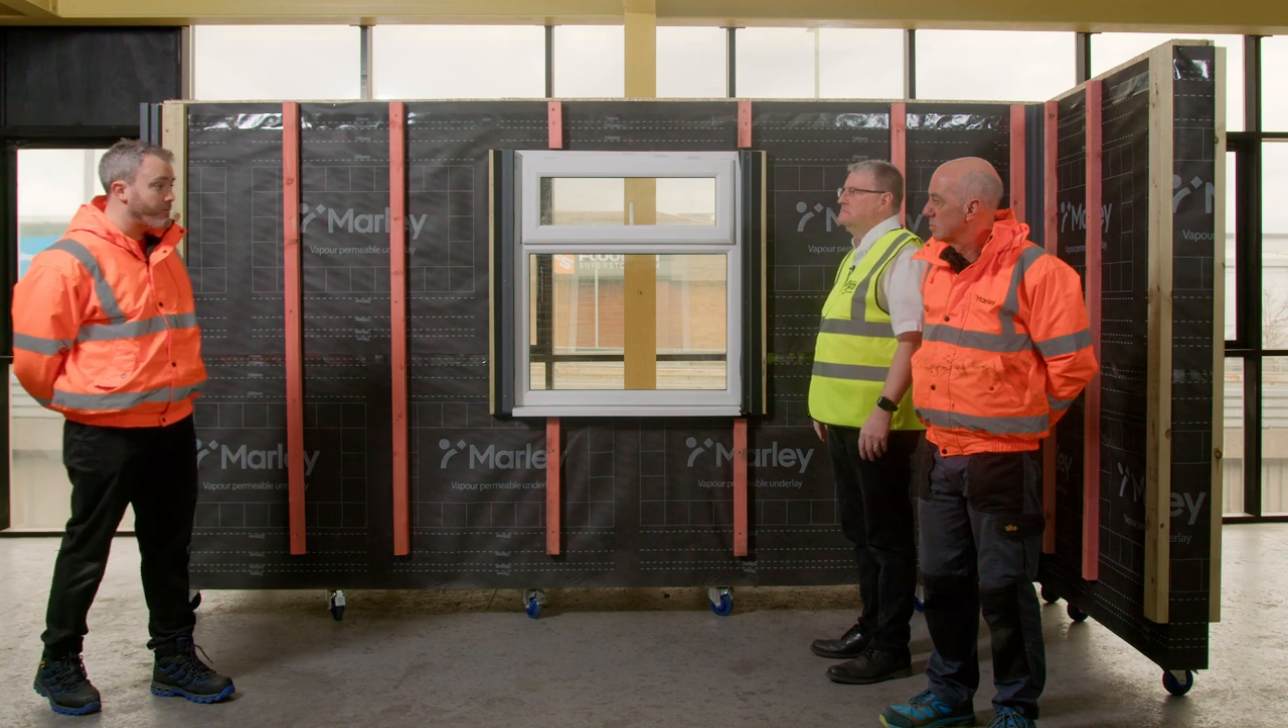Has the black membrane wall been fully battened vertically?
Yes.